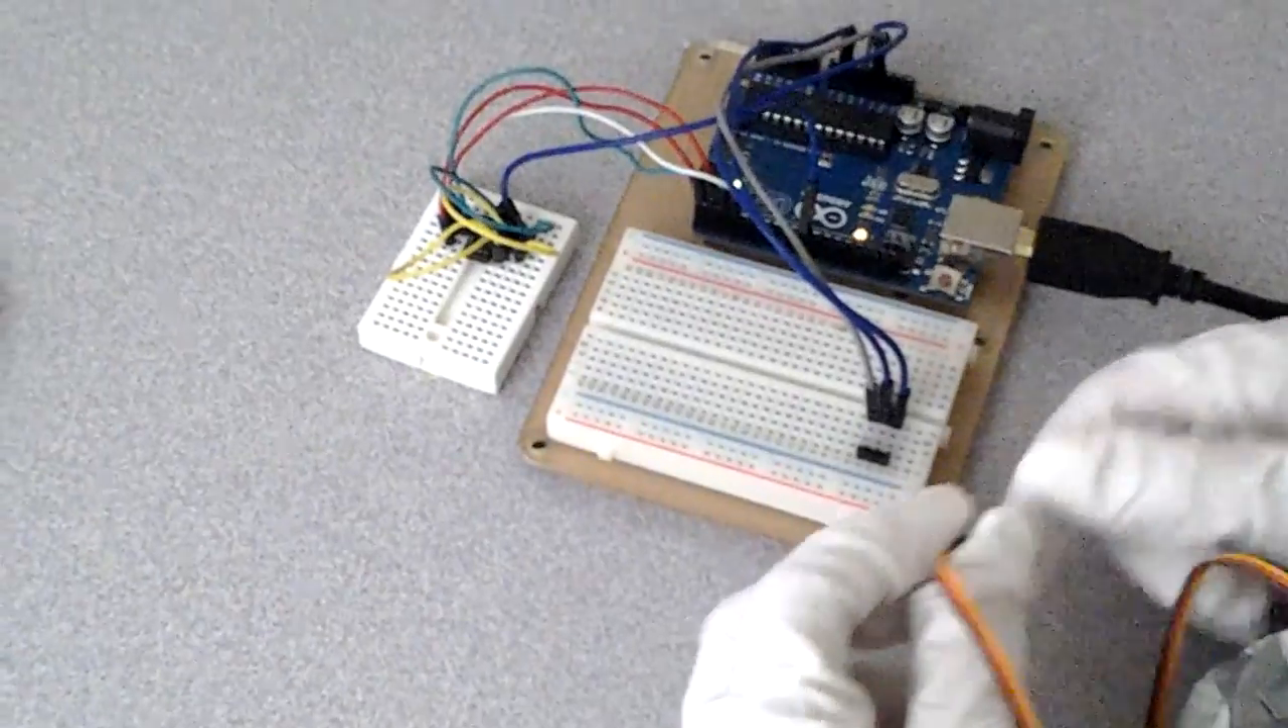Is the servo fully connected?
No.